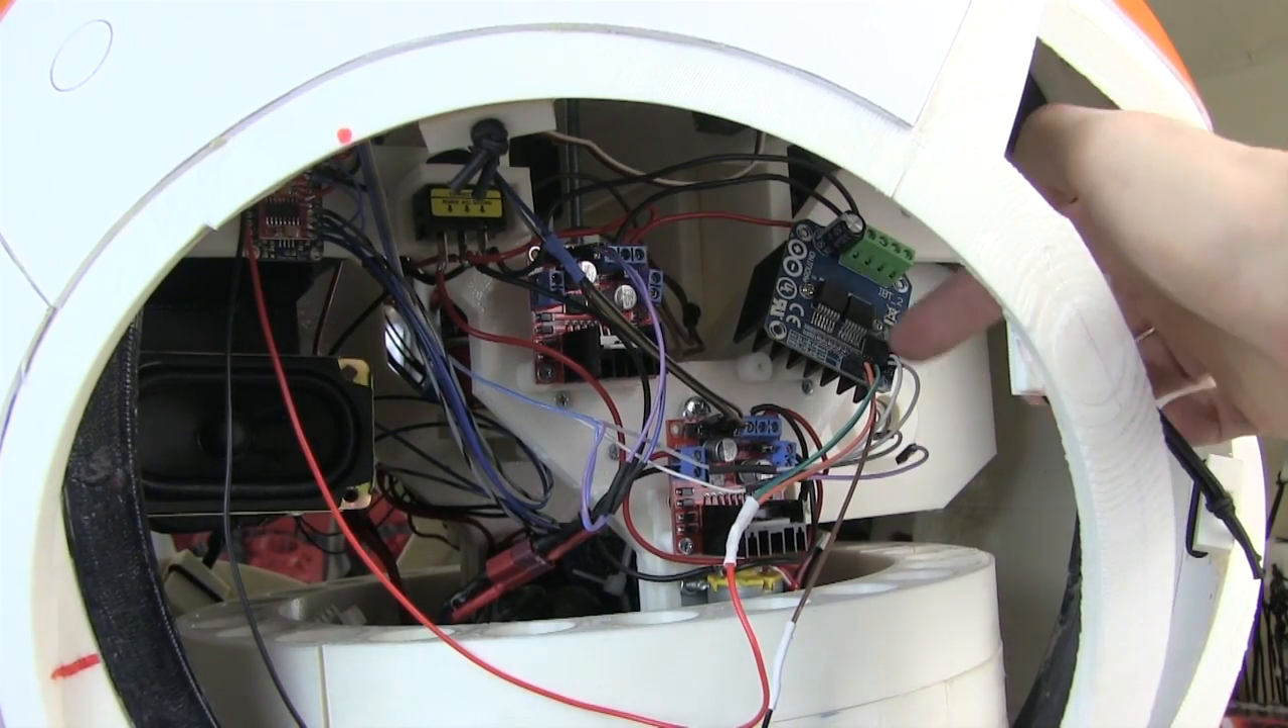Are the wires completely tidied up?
No.